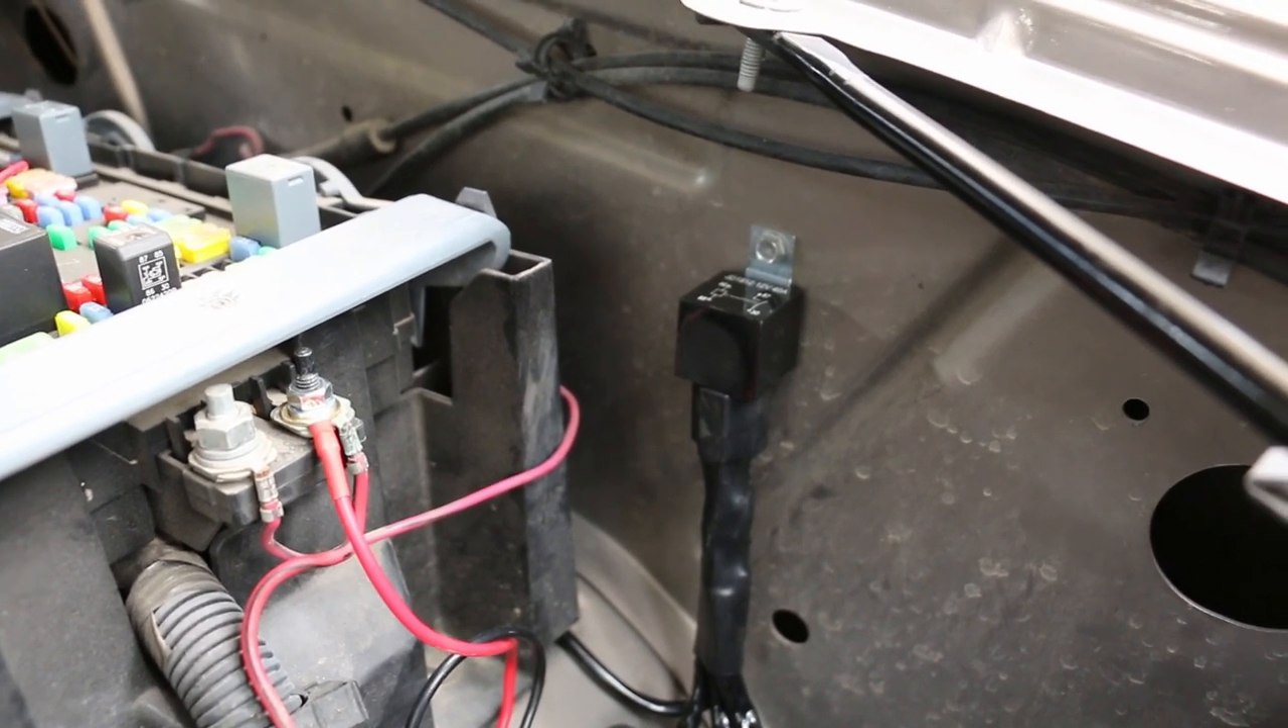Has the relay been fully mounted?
Yes.